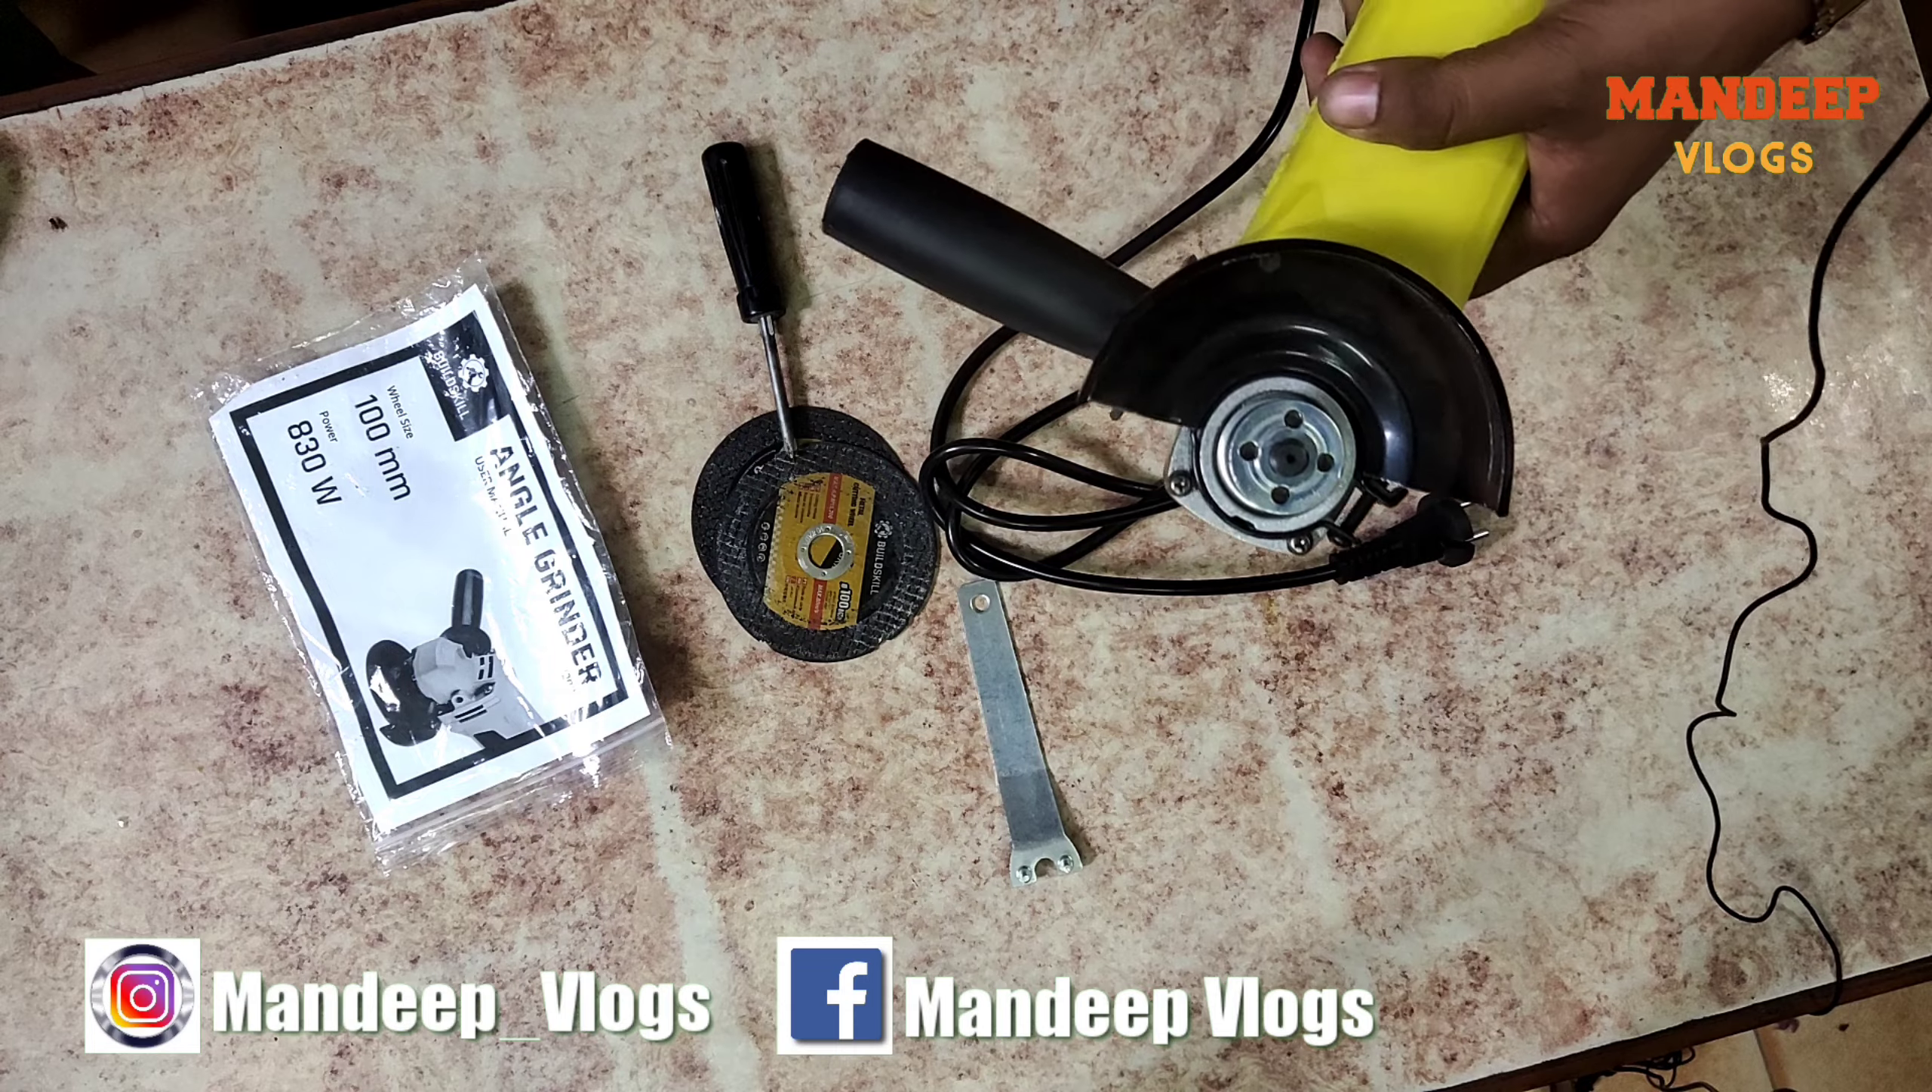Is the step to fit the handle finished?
Yes.